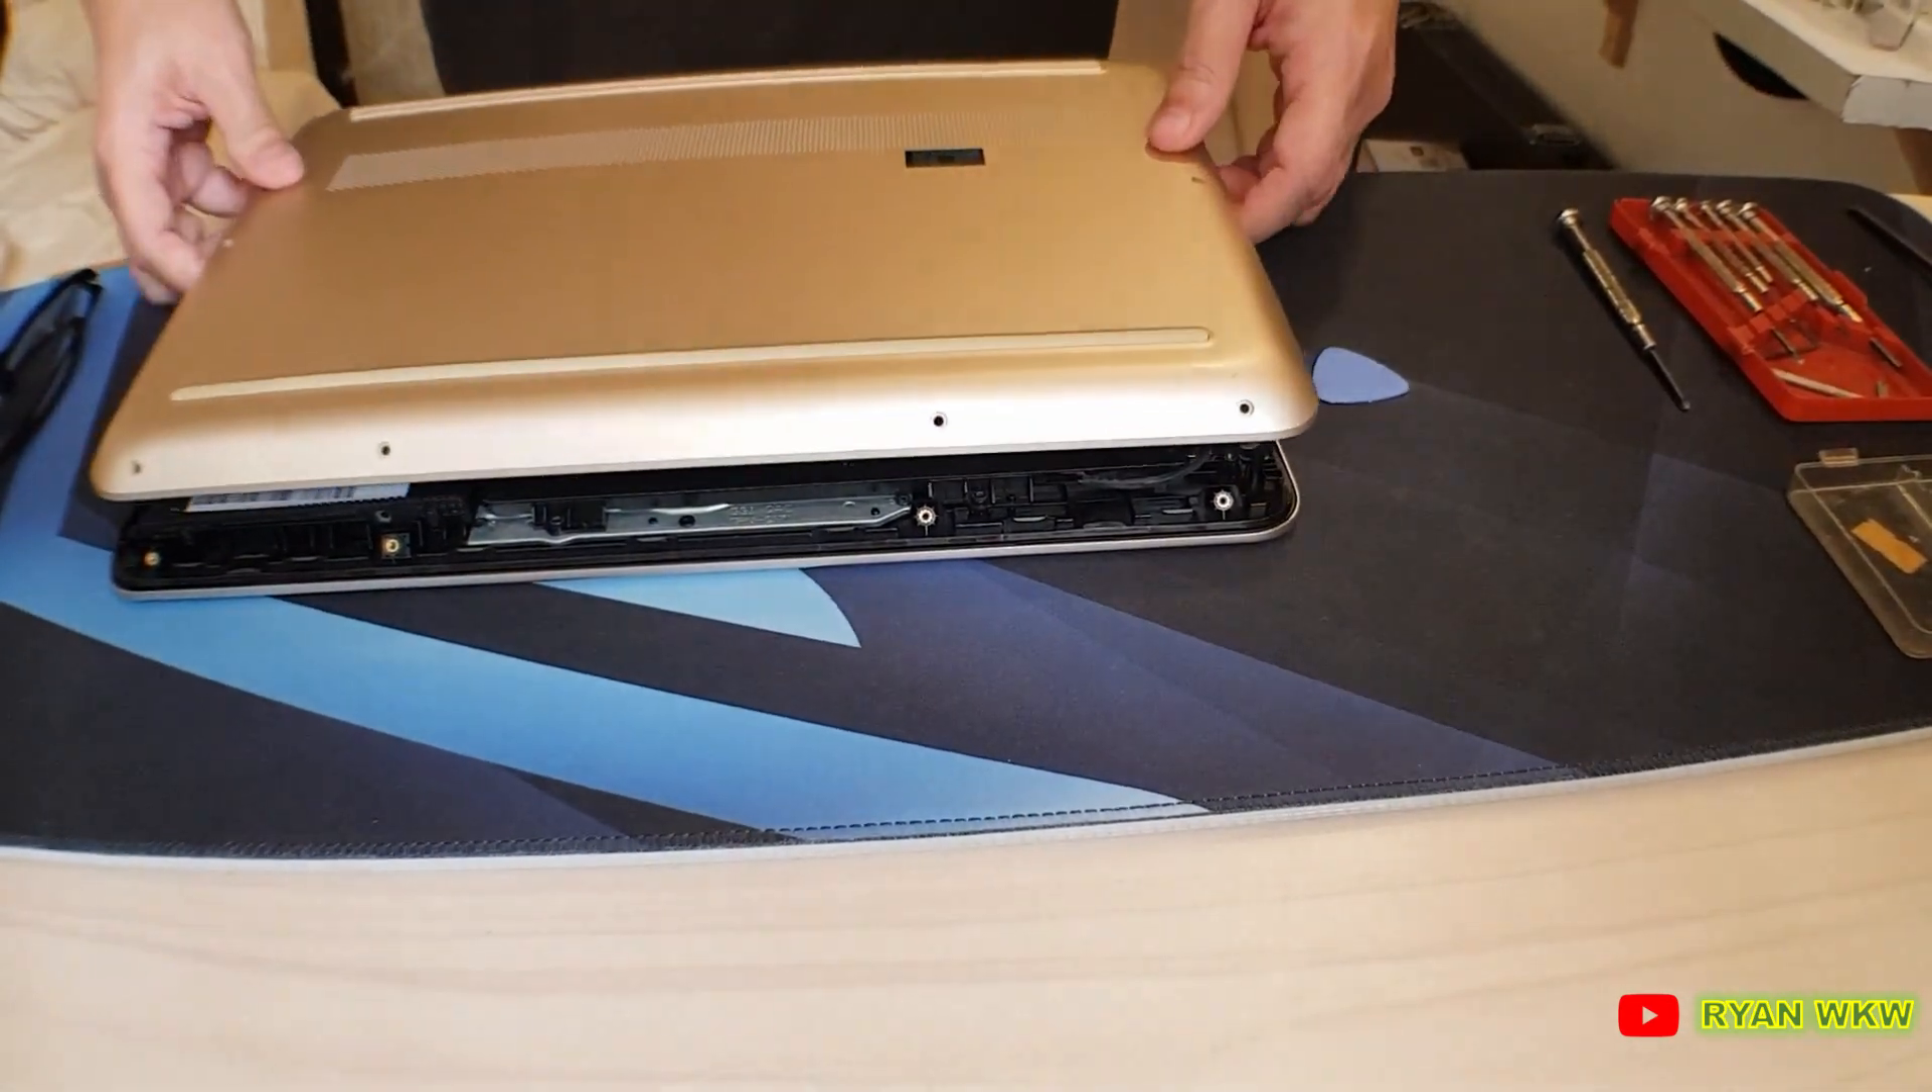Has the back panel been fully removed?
No.